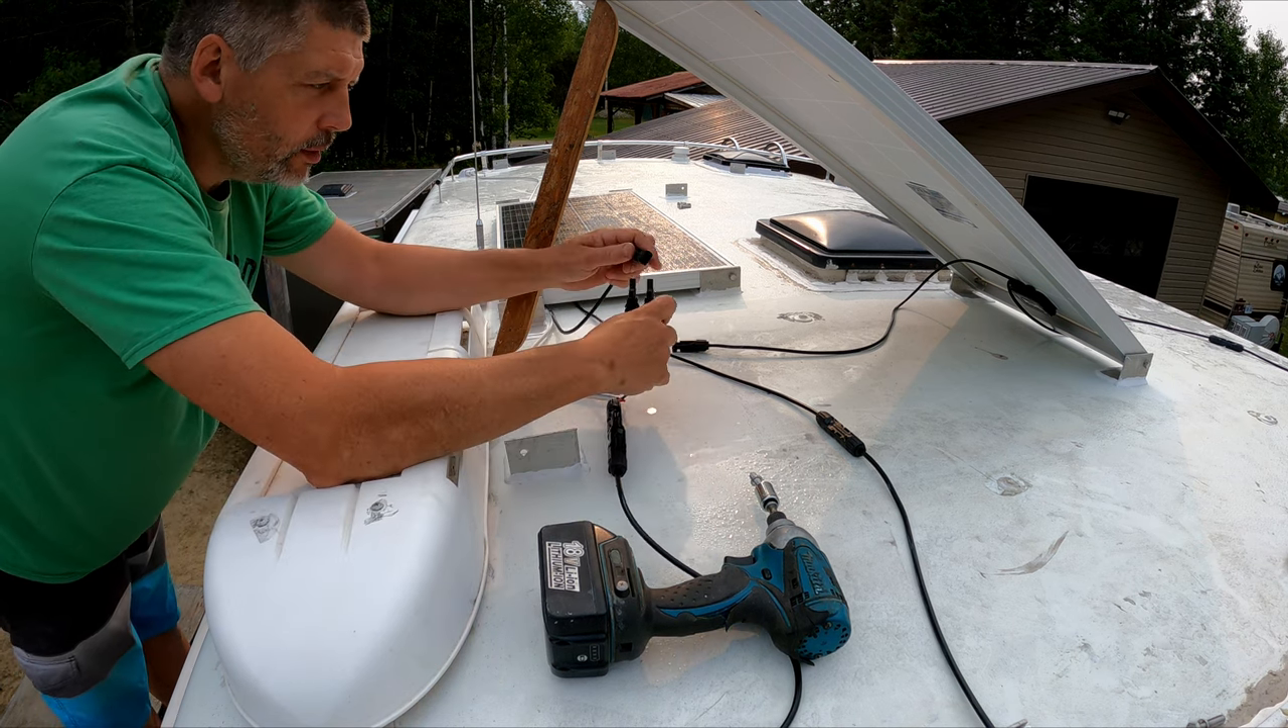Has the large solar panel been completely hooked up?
No.